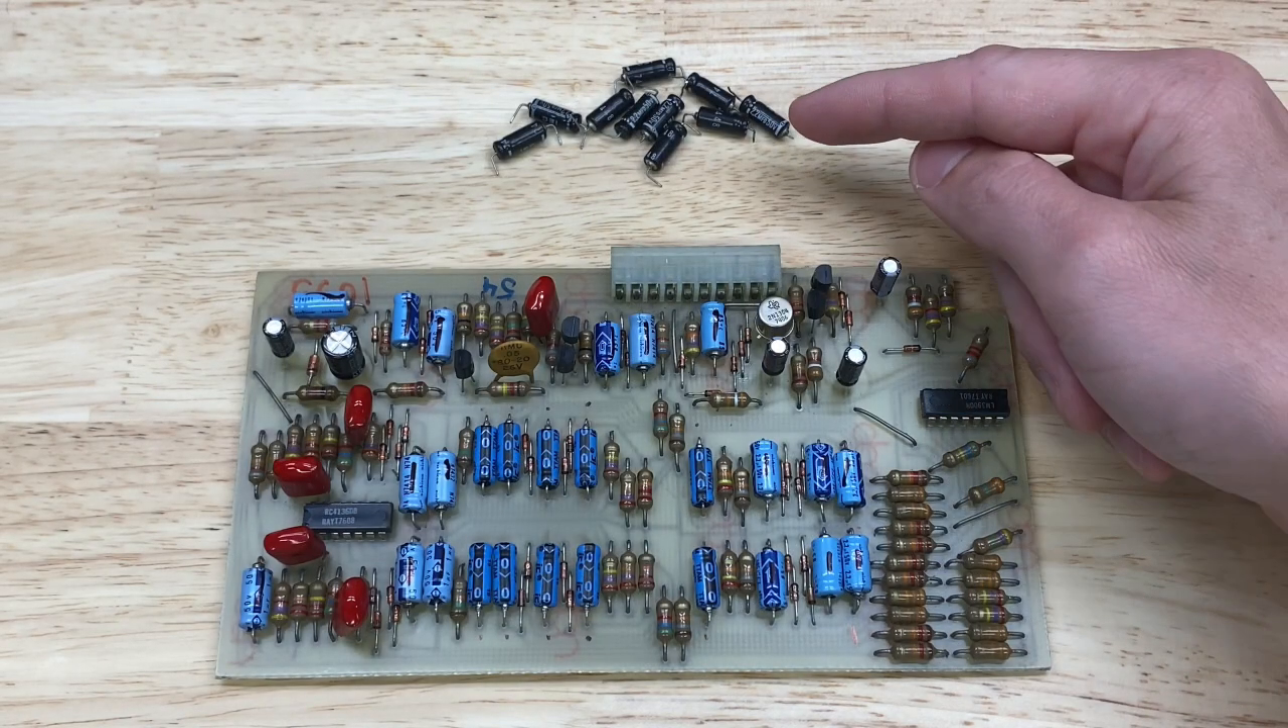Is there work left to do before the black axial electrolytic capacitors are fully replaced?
No.